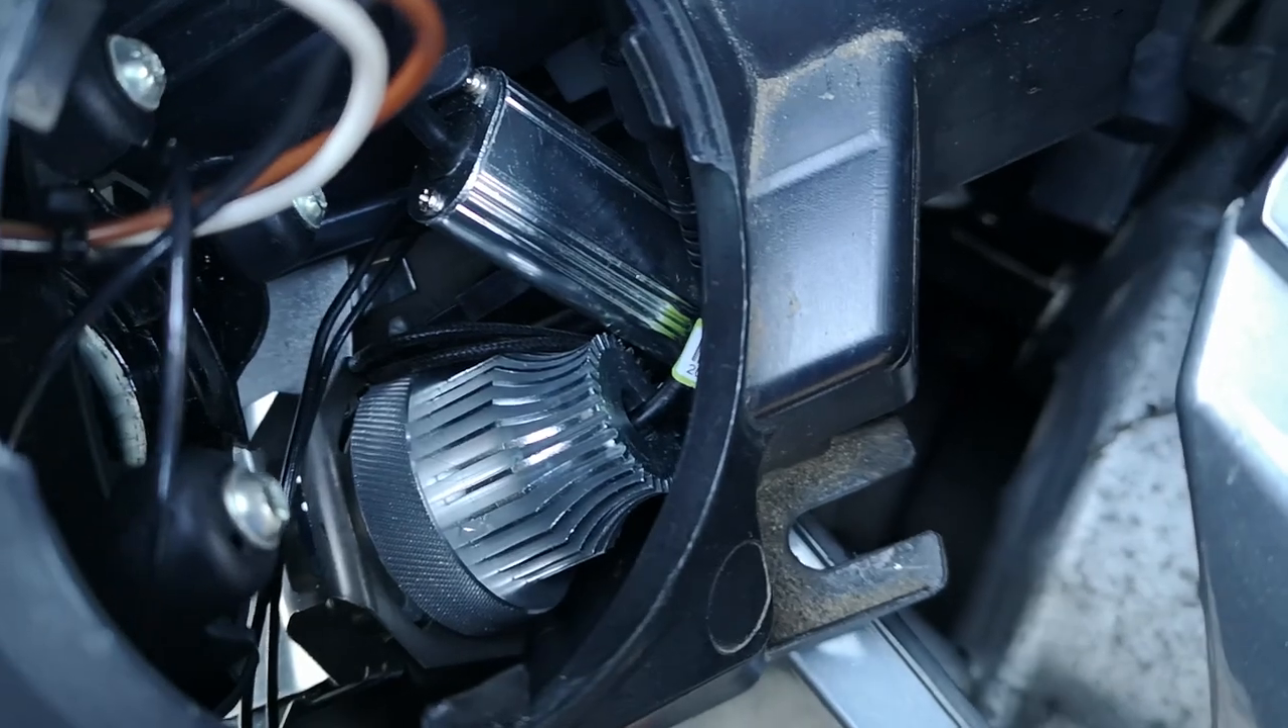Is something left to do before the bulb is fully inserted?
No.